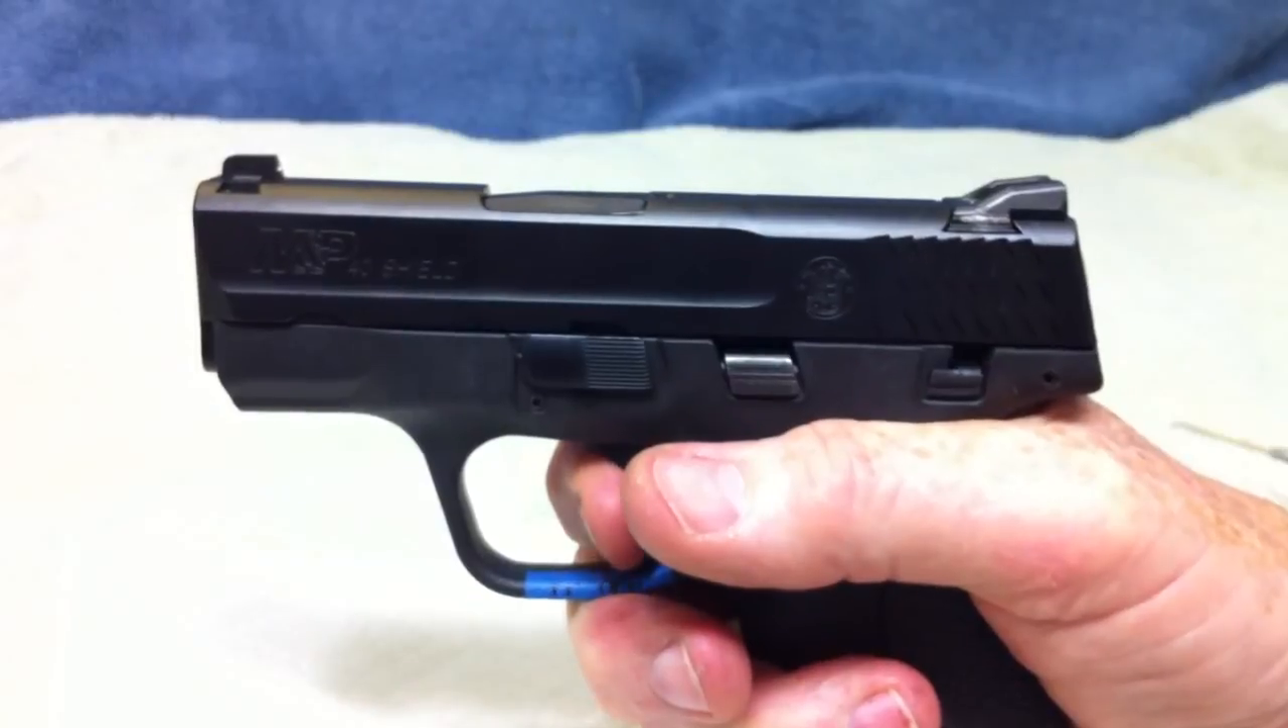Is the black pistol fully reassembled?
Yes.